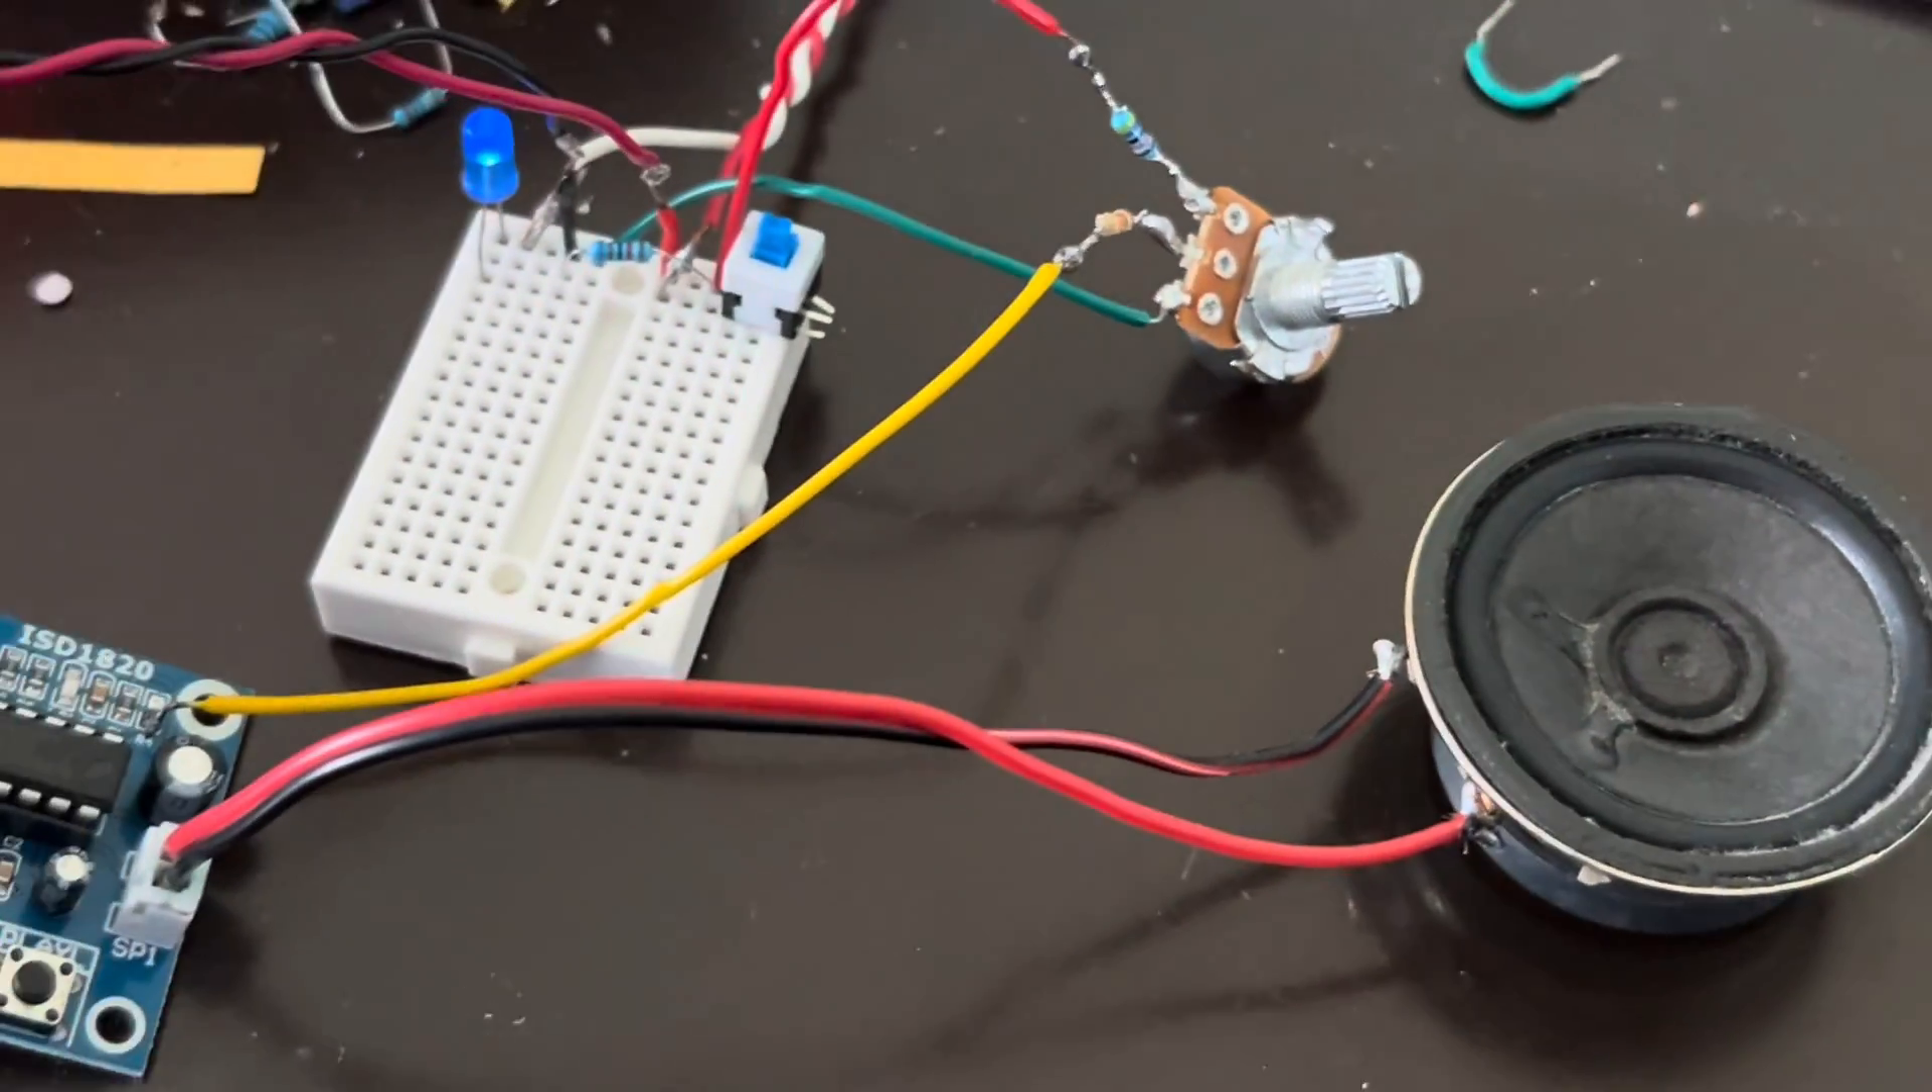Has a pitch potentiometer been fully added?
Yes.